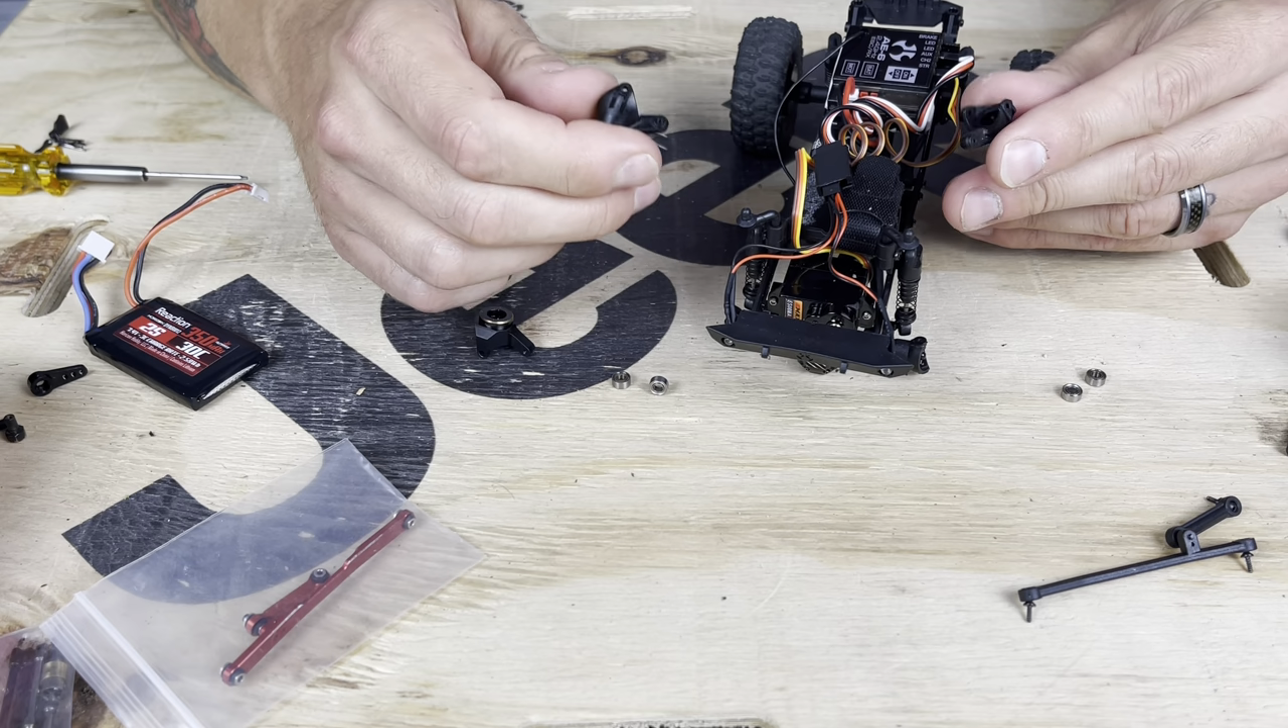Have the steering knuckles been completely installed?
No.